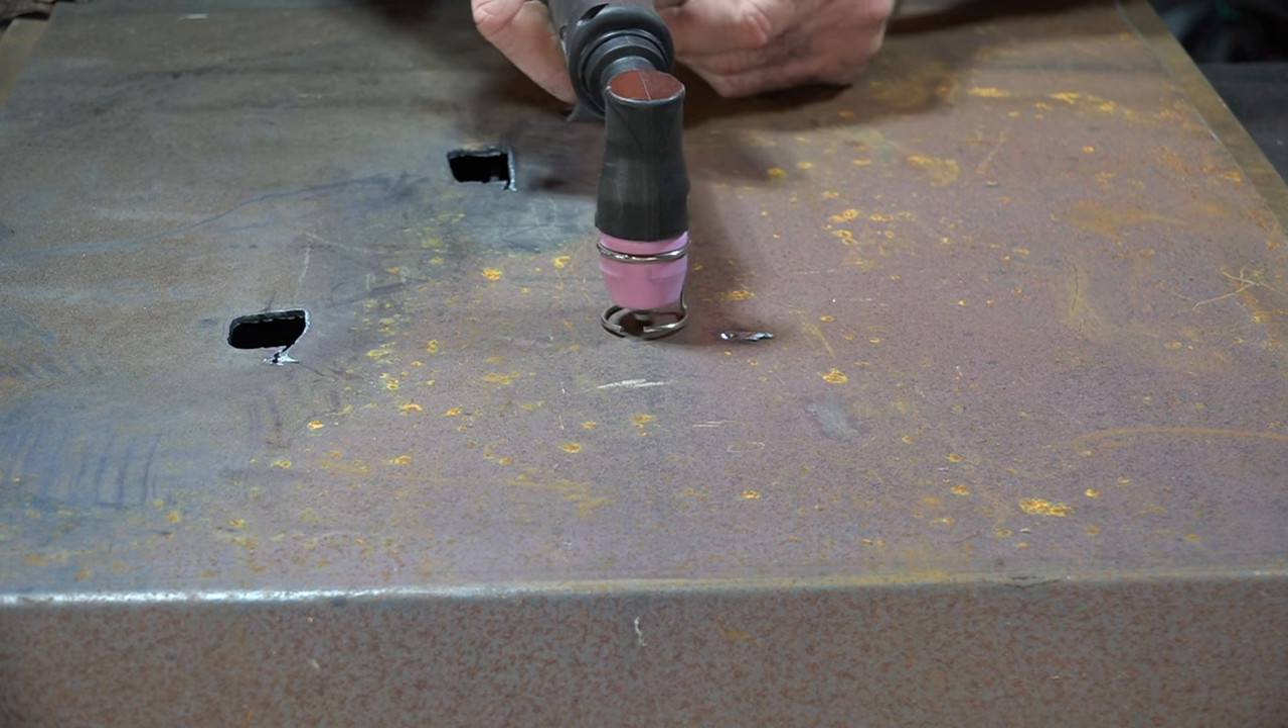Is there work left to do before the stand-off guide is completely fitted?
No.